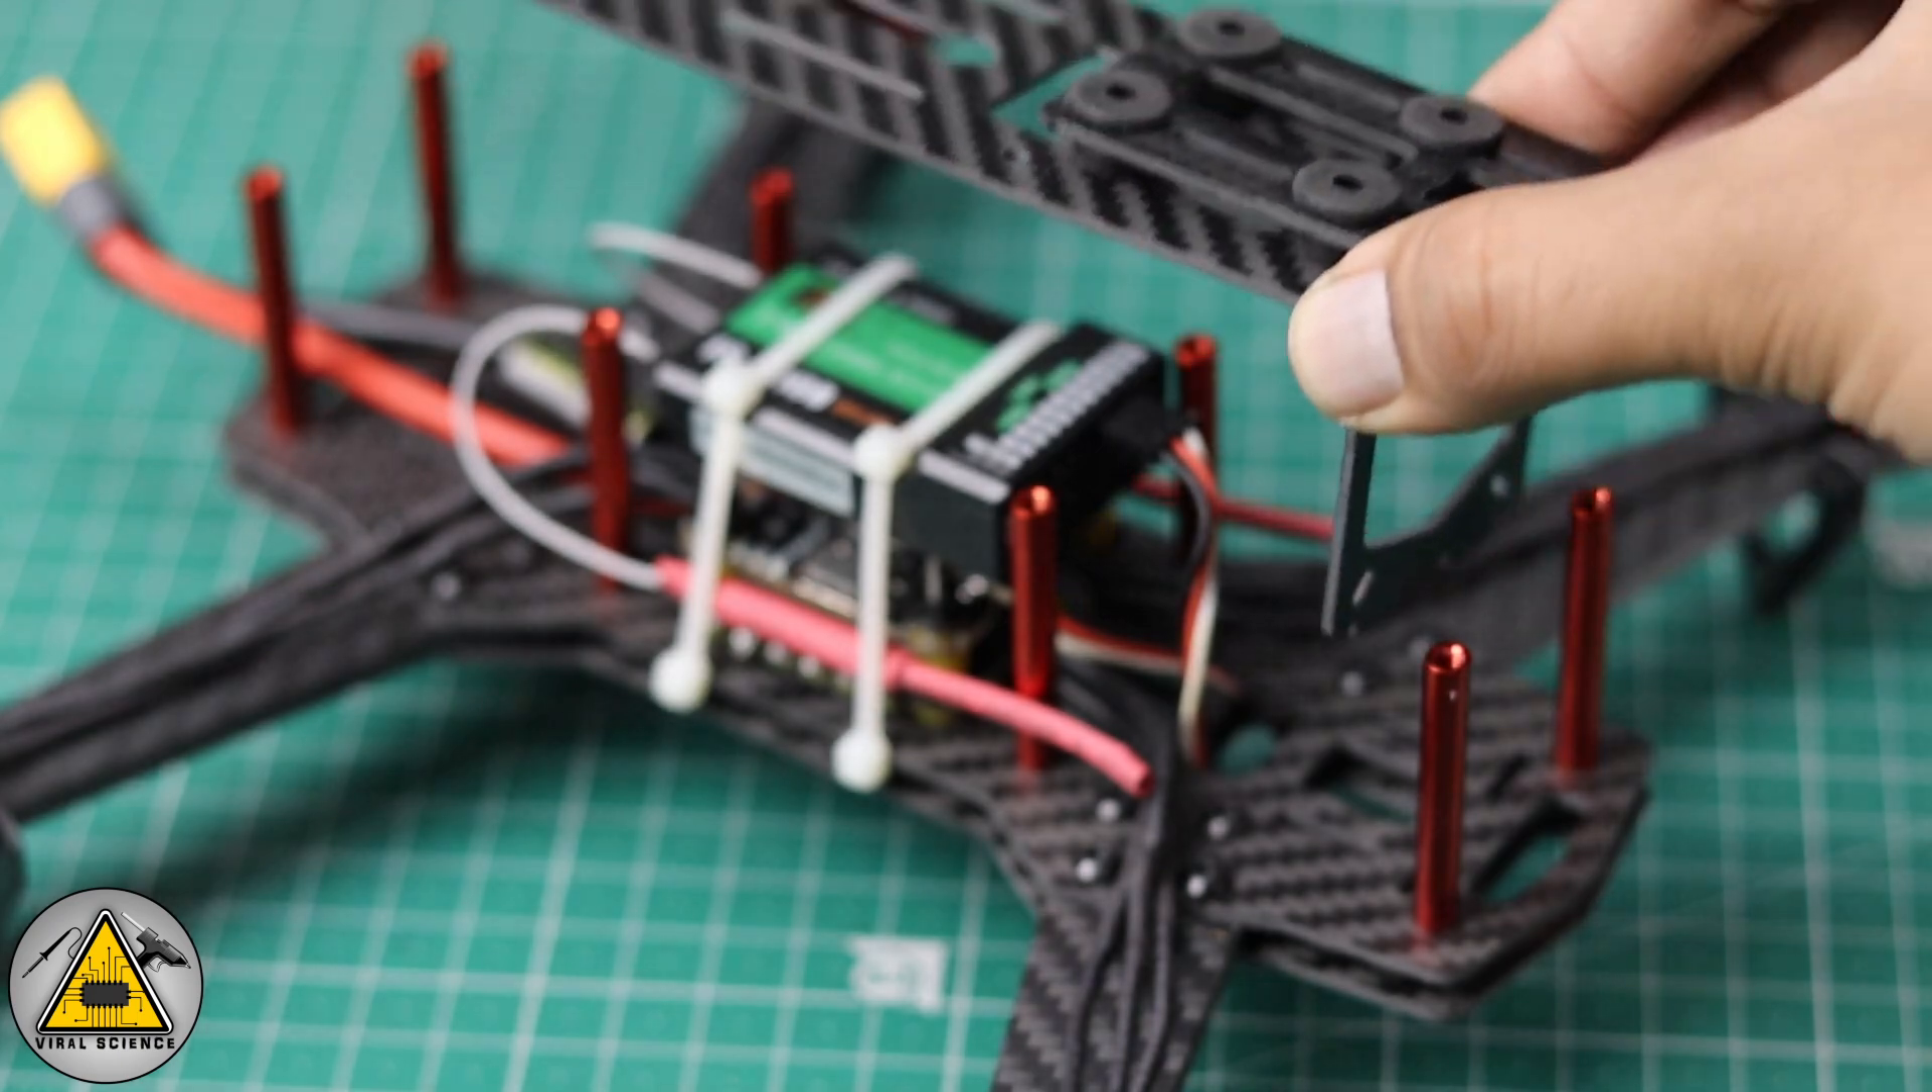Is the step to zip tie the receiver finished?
Yes.